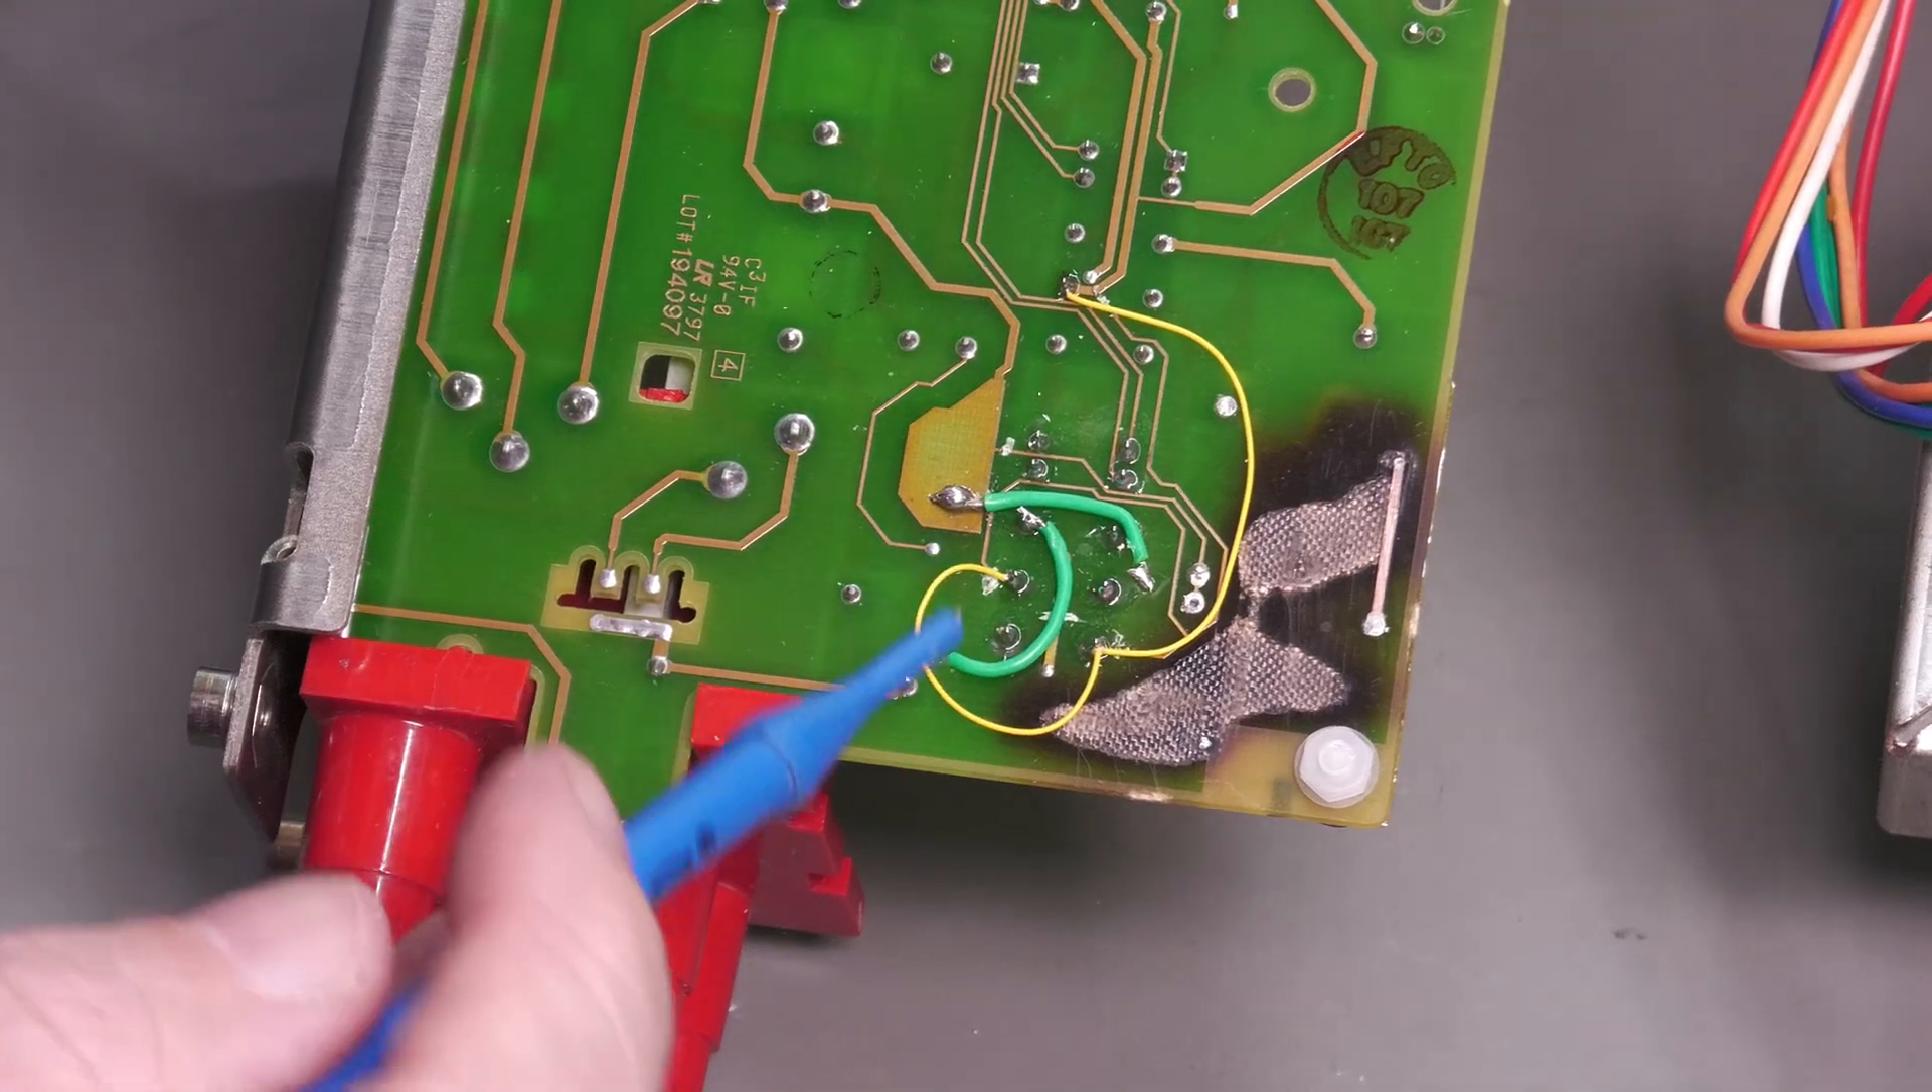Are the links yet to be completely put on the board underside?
No.